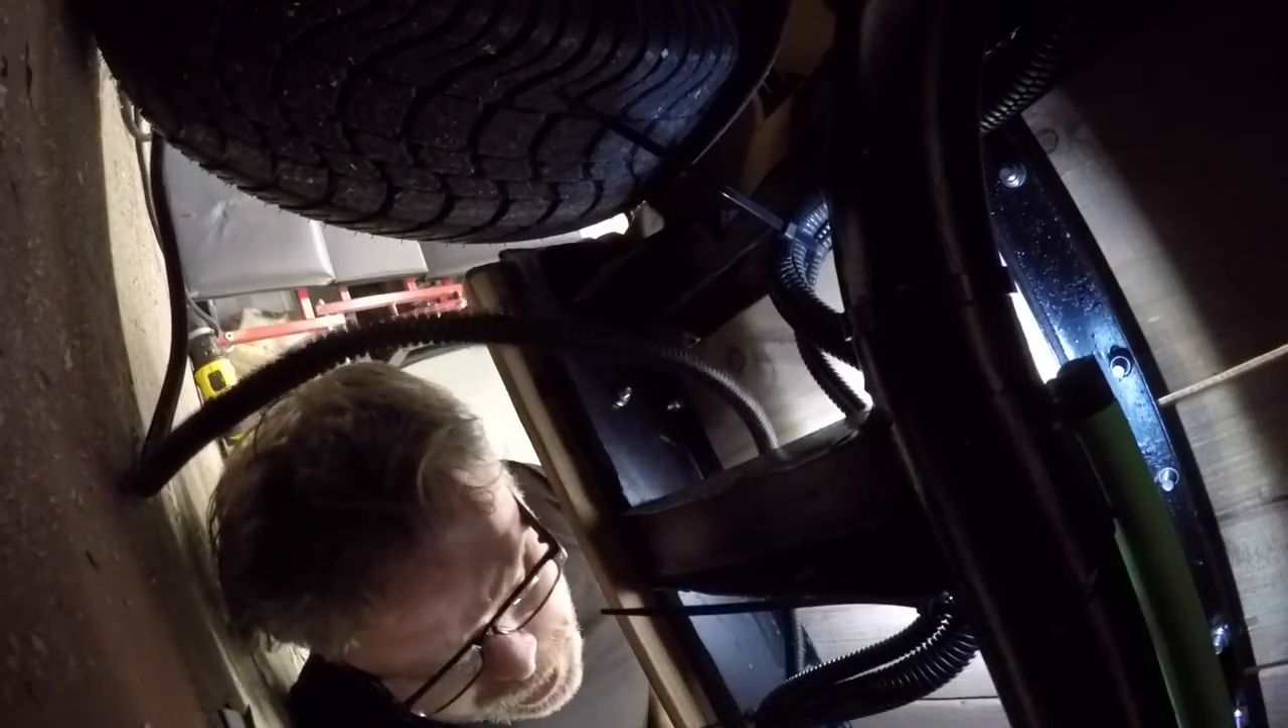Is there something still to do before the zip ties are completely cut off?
Yes.